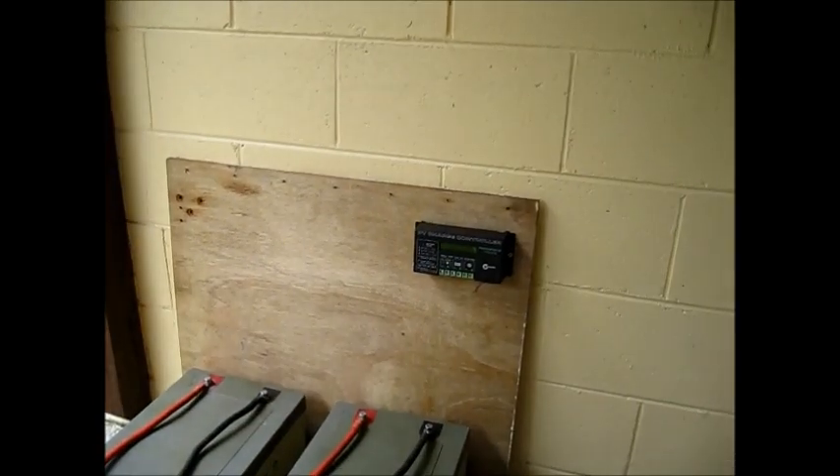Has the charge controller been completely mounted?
Yes.